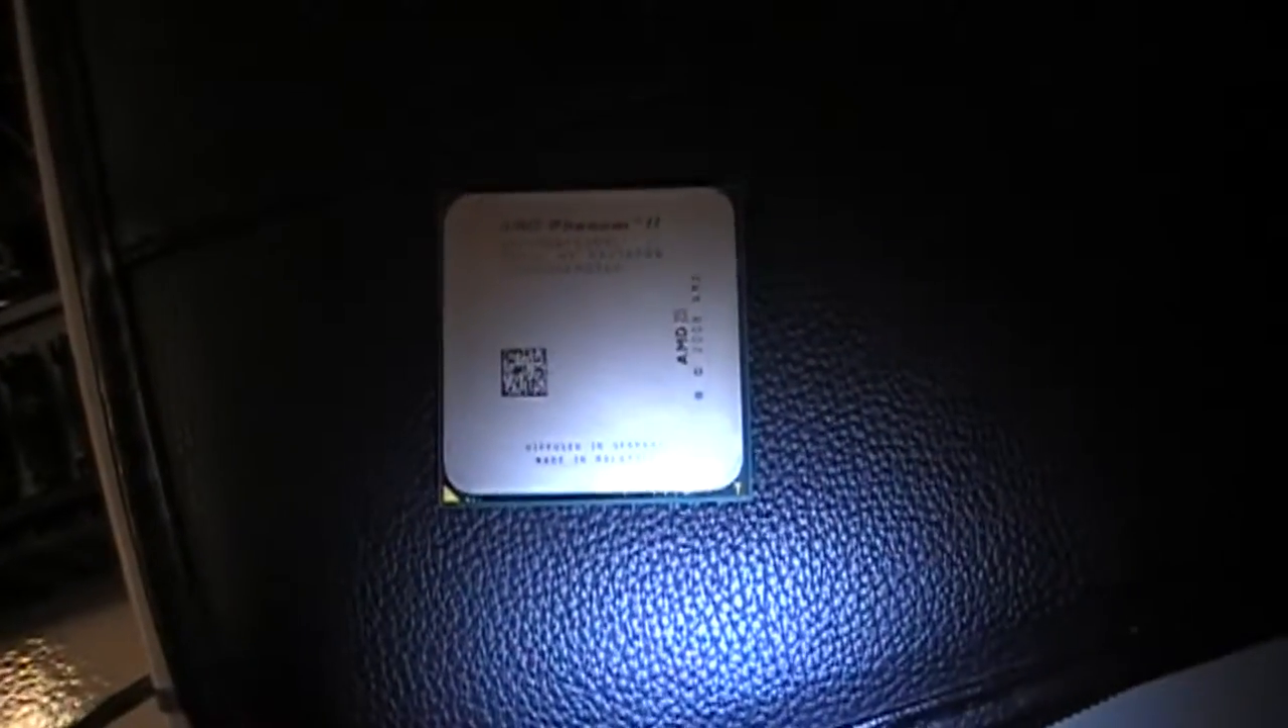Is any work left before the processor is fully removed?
No.